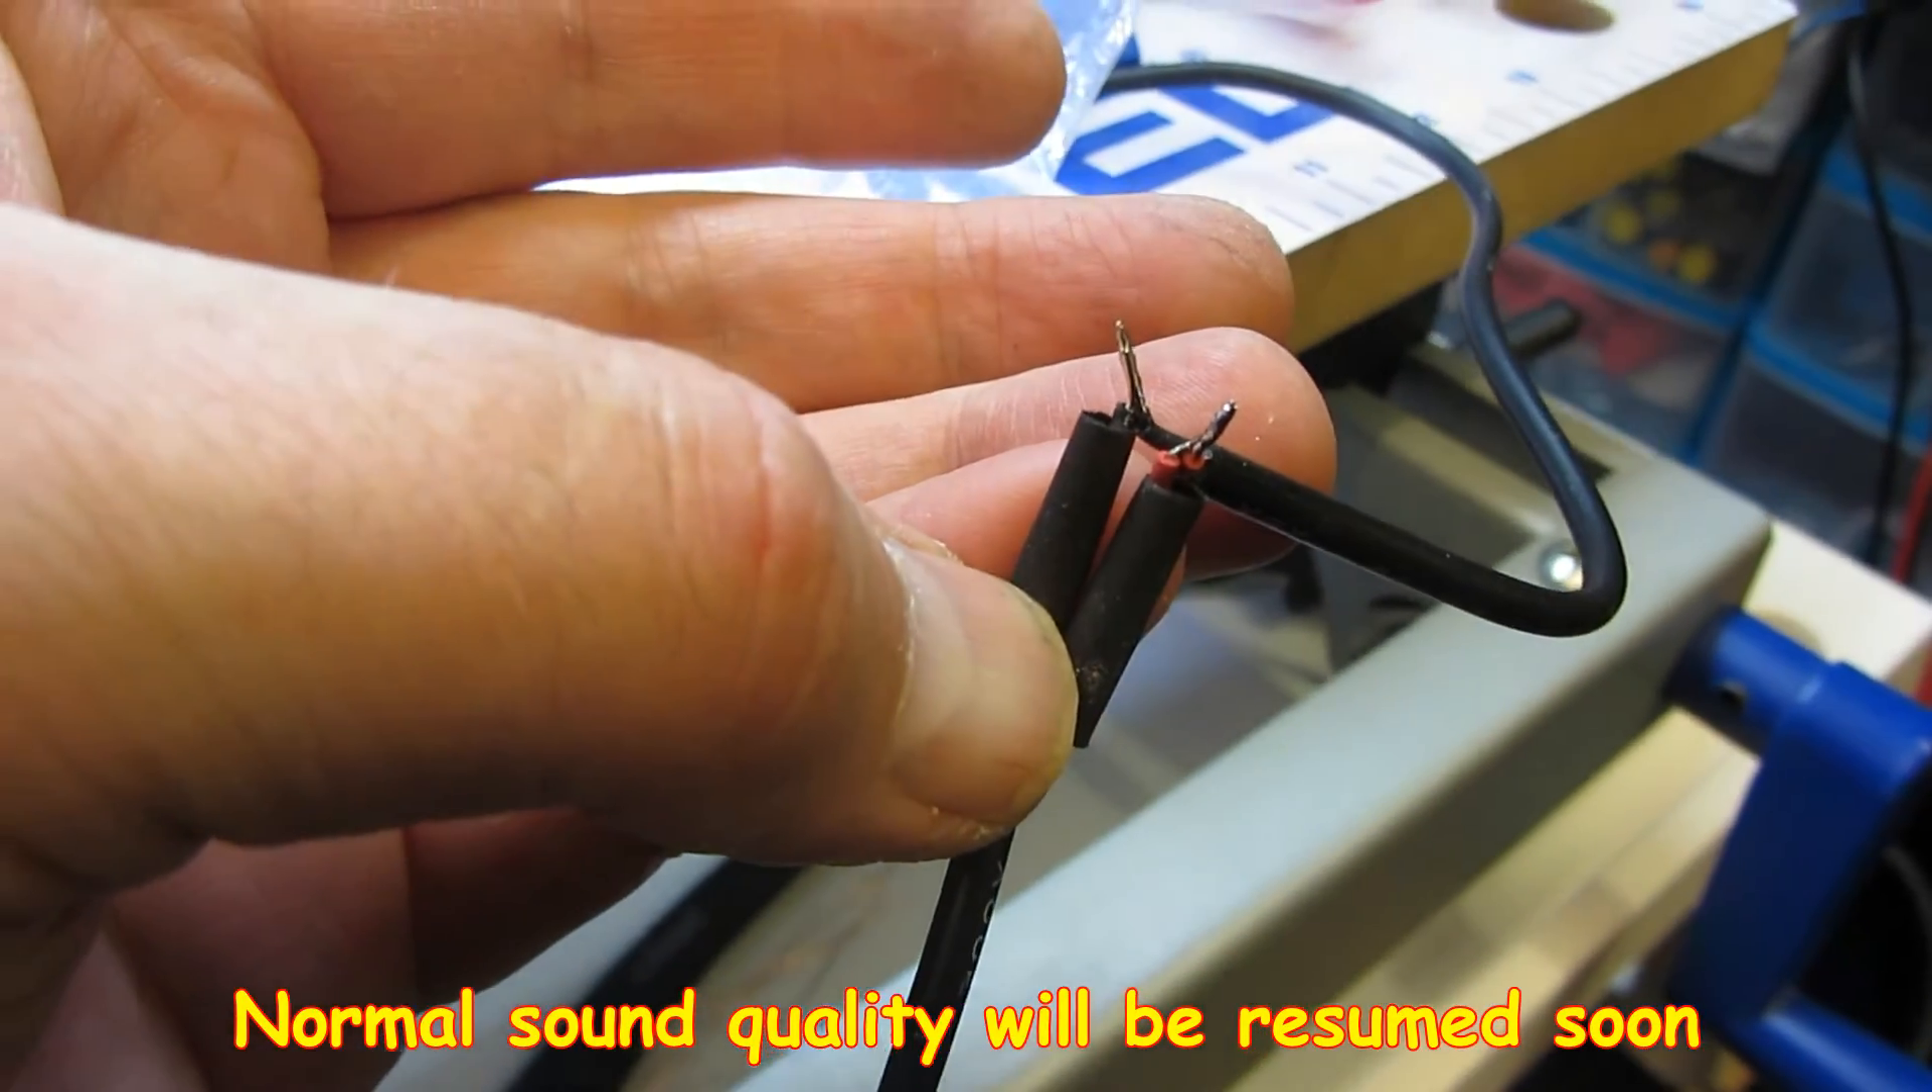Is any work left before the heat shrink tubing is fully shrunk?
Yes.